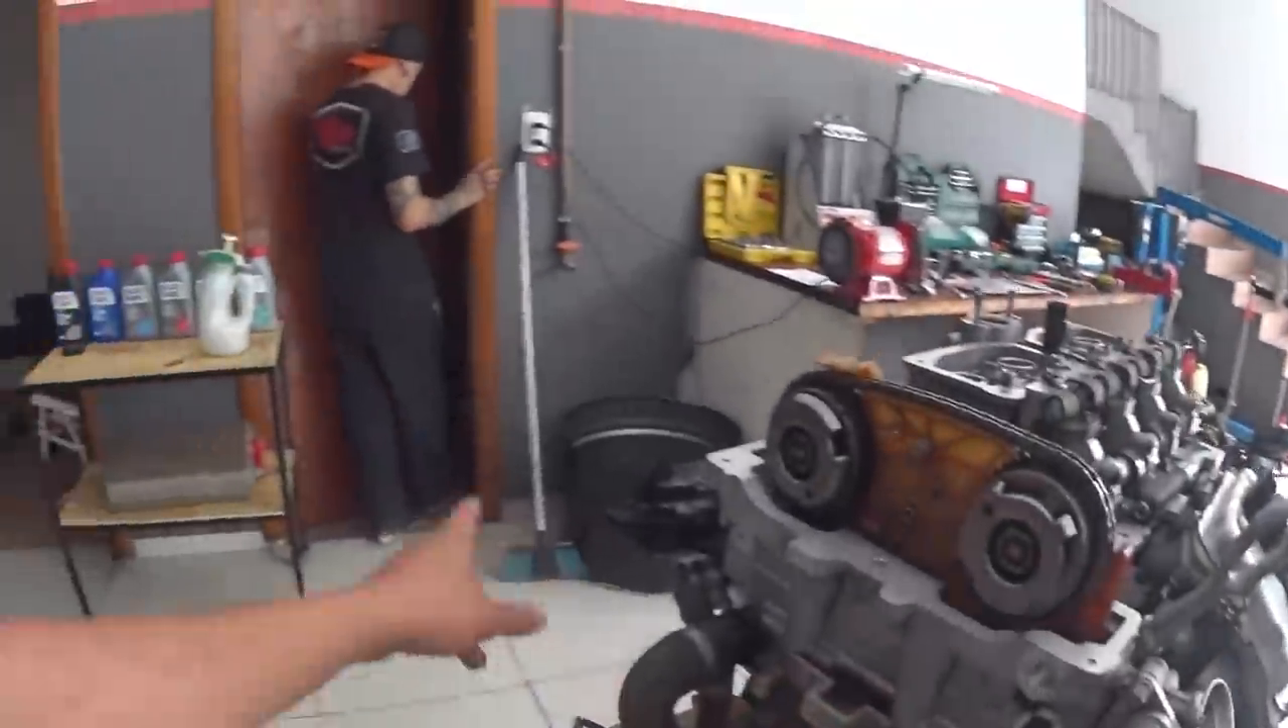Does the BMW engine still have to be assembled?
Yes.